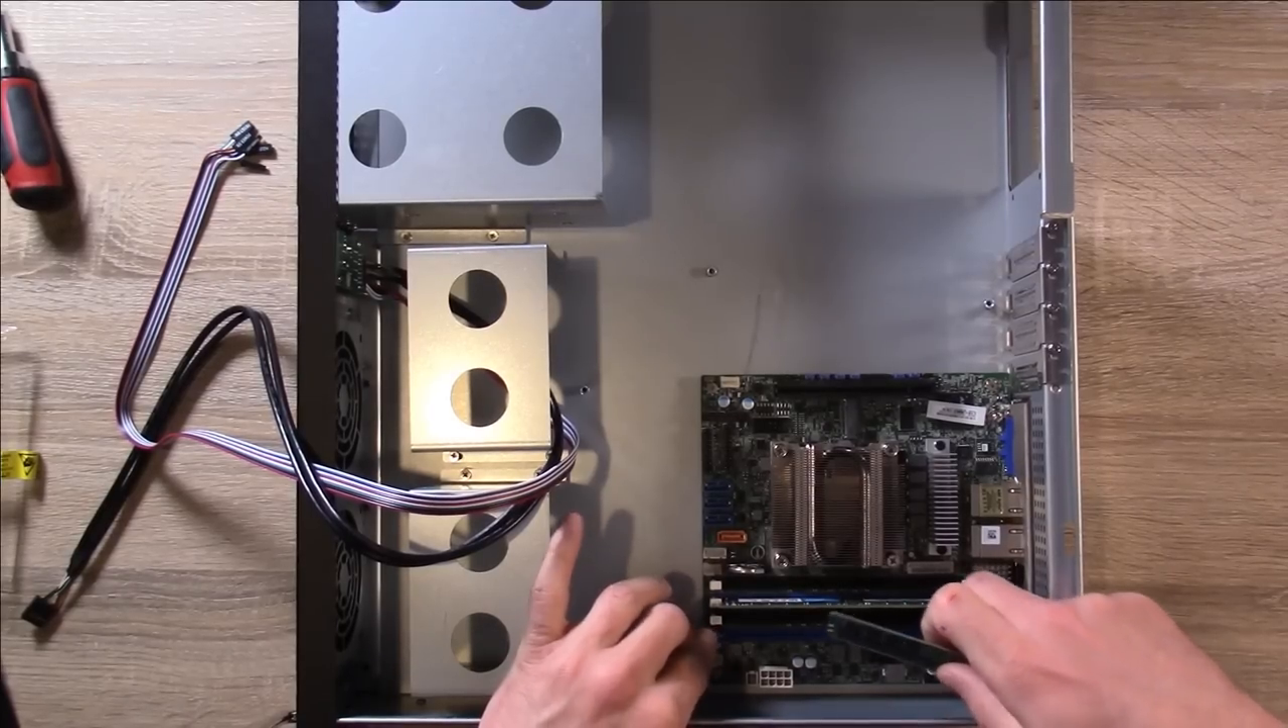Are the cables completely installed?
No.